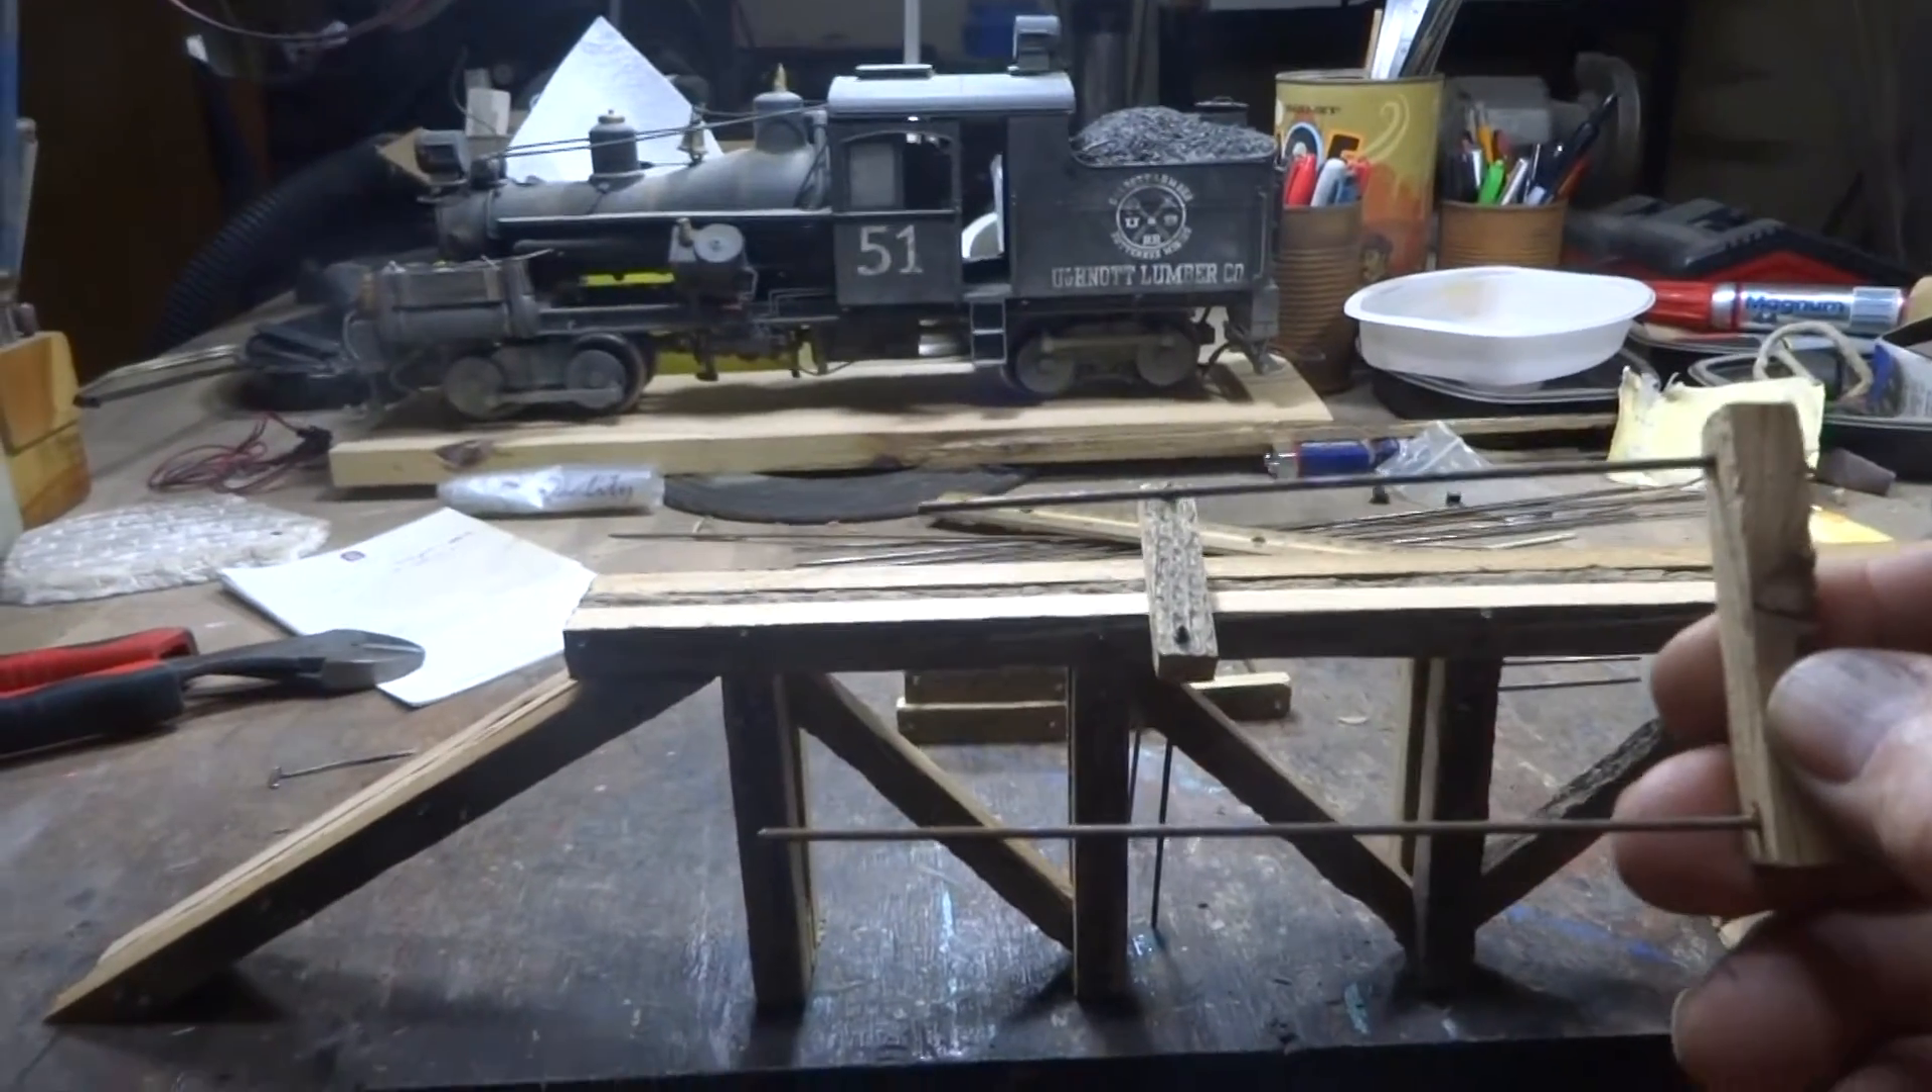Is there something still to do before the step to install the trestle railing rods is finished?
Yes.